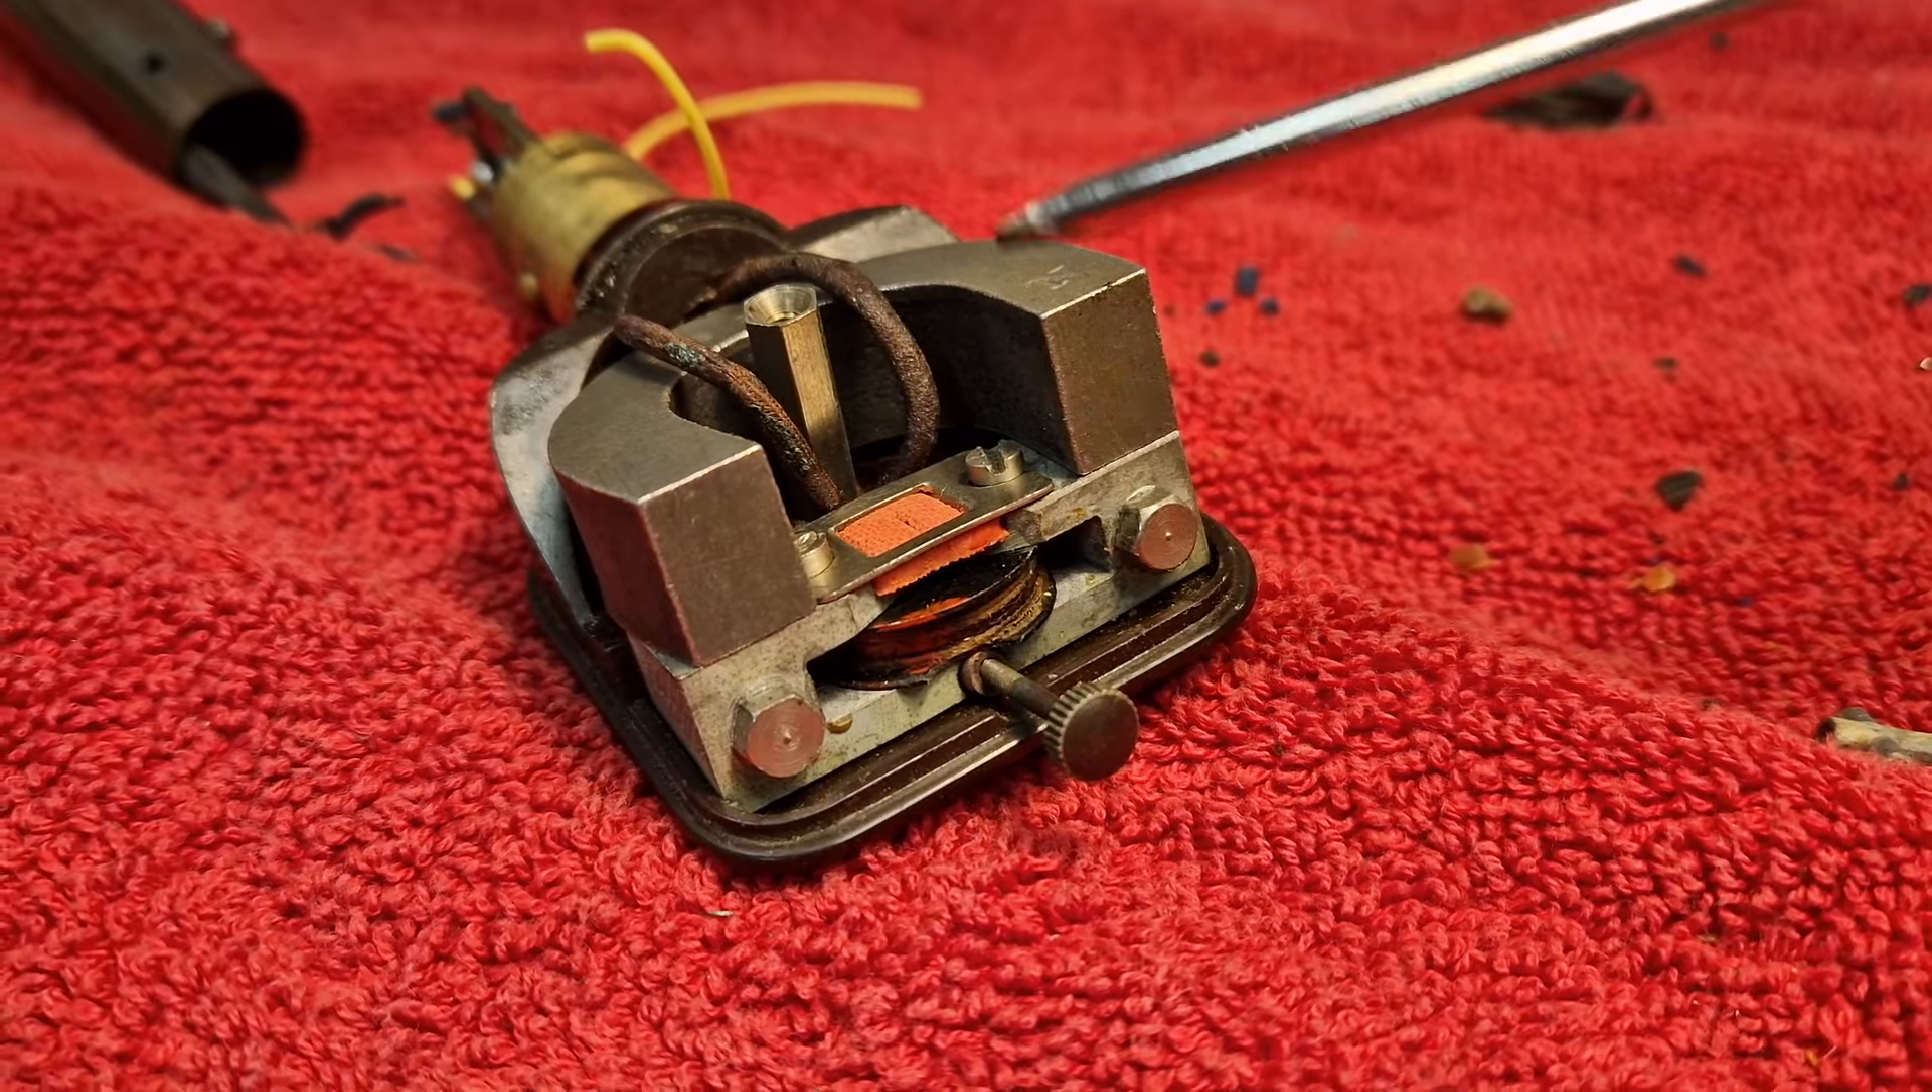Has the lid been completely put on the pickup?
No.